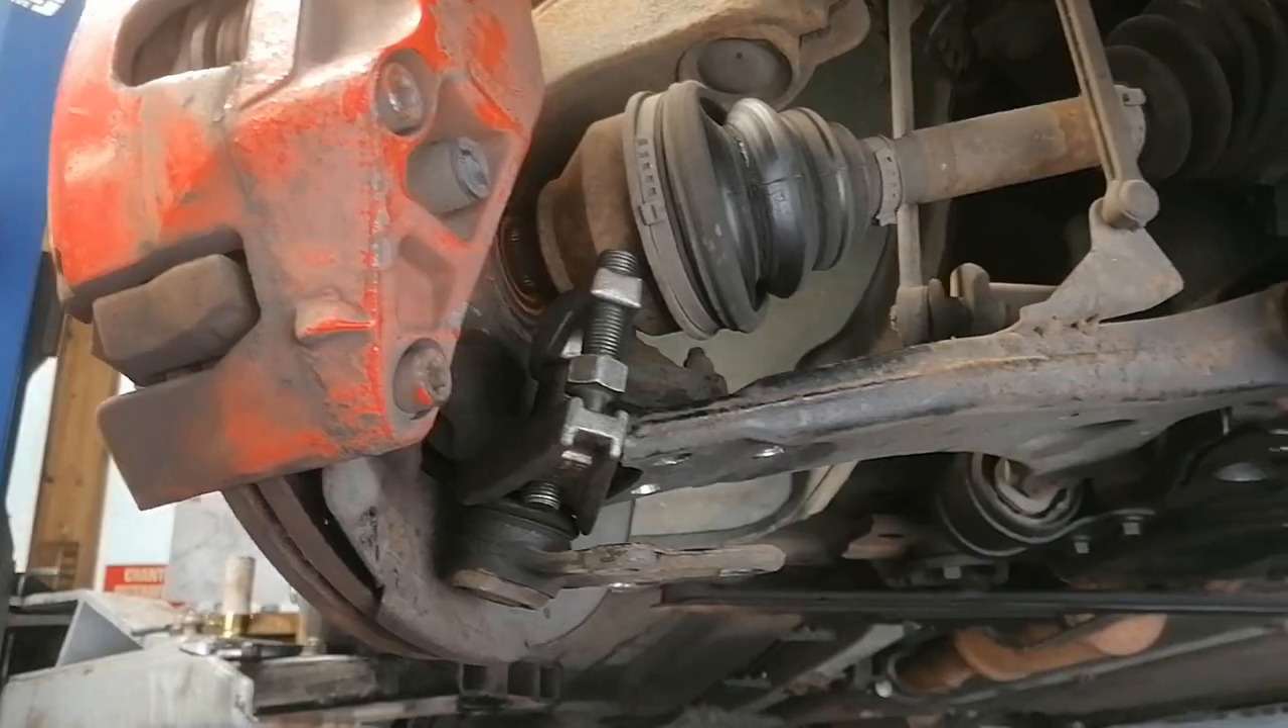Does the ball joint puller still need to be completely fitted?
No.